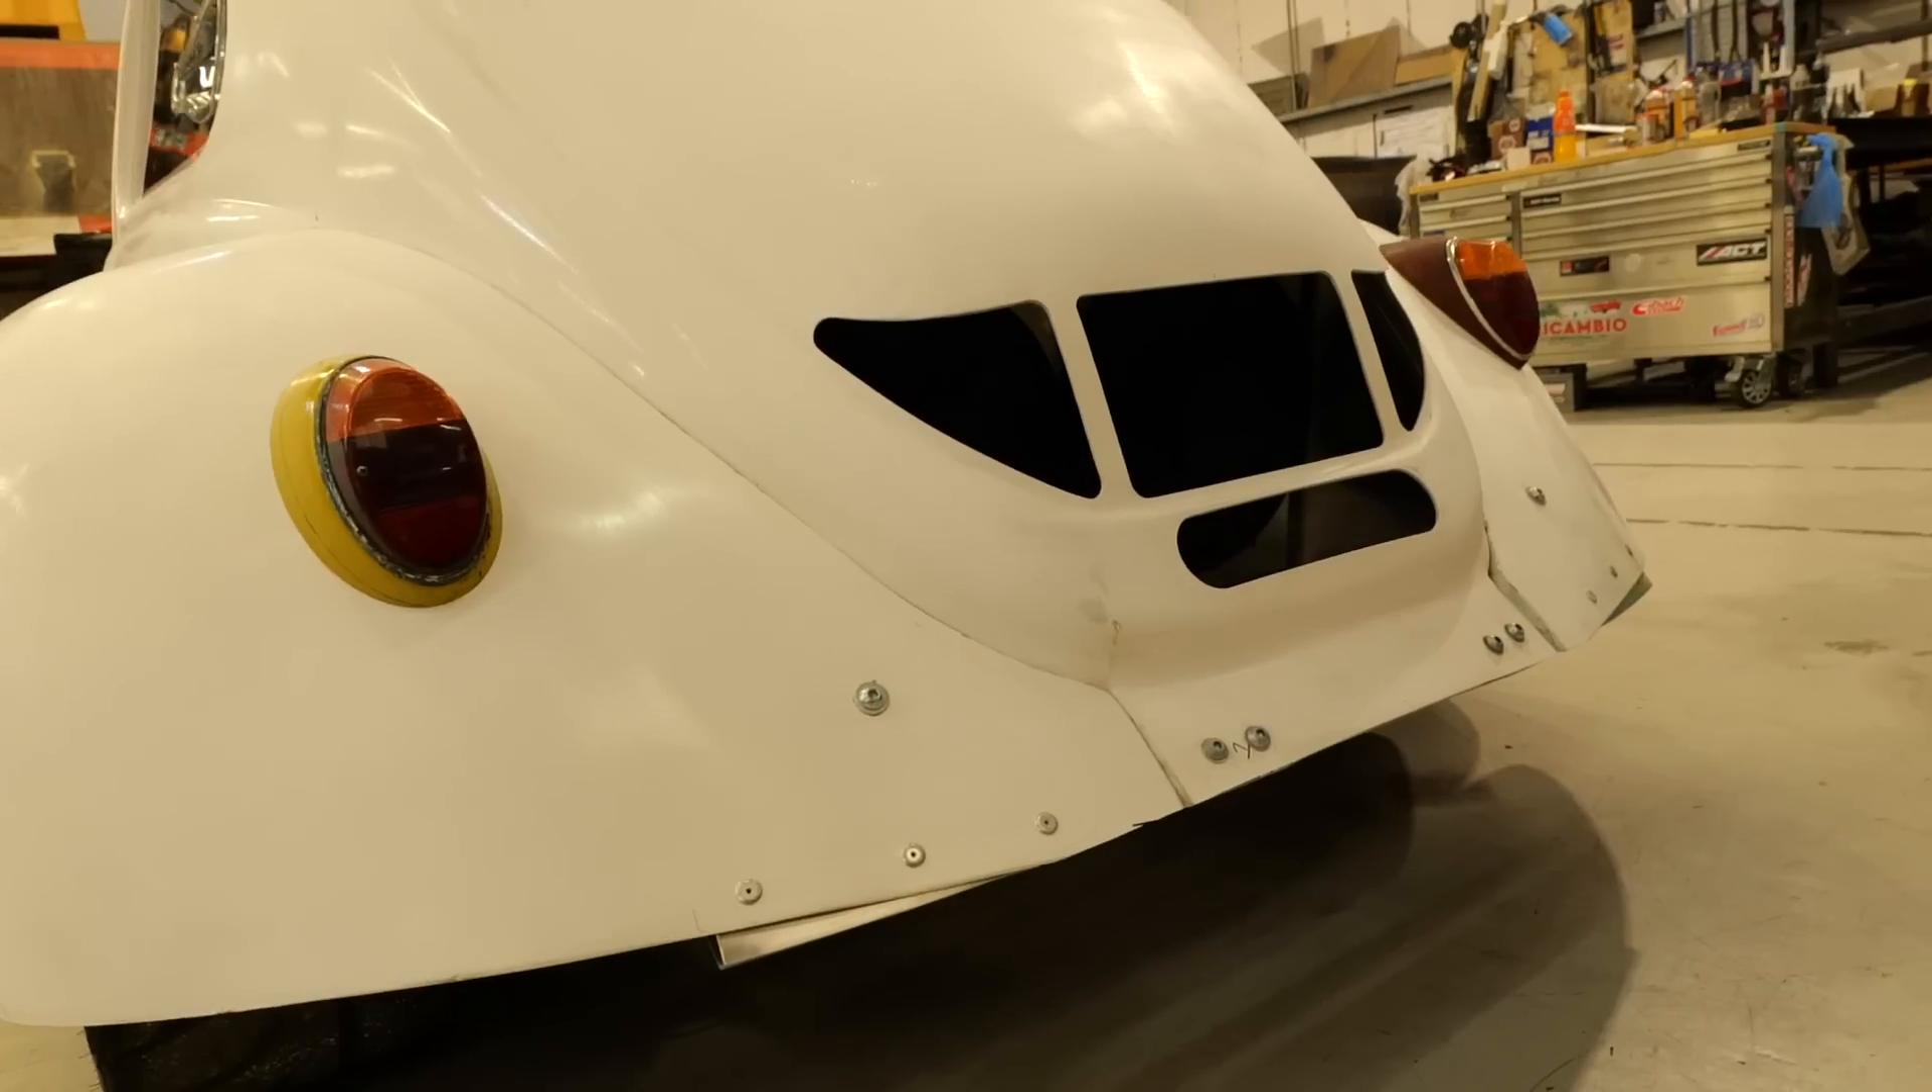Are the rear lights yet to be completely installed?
No.